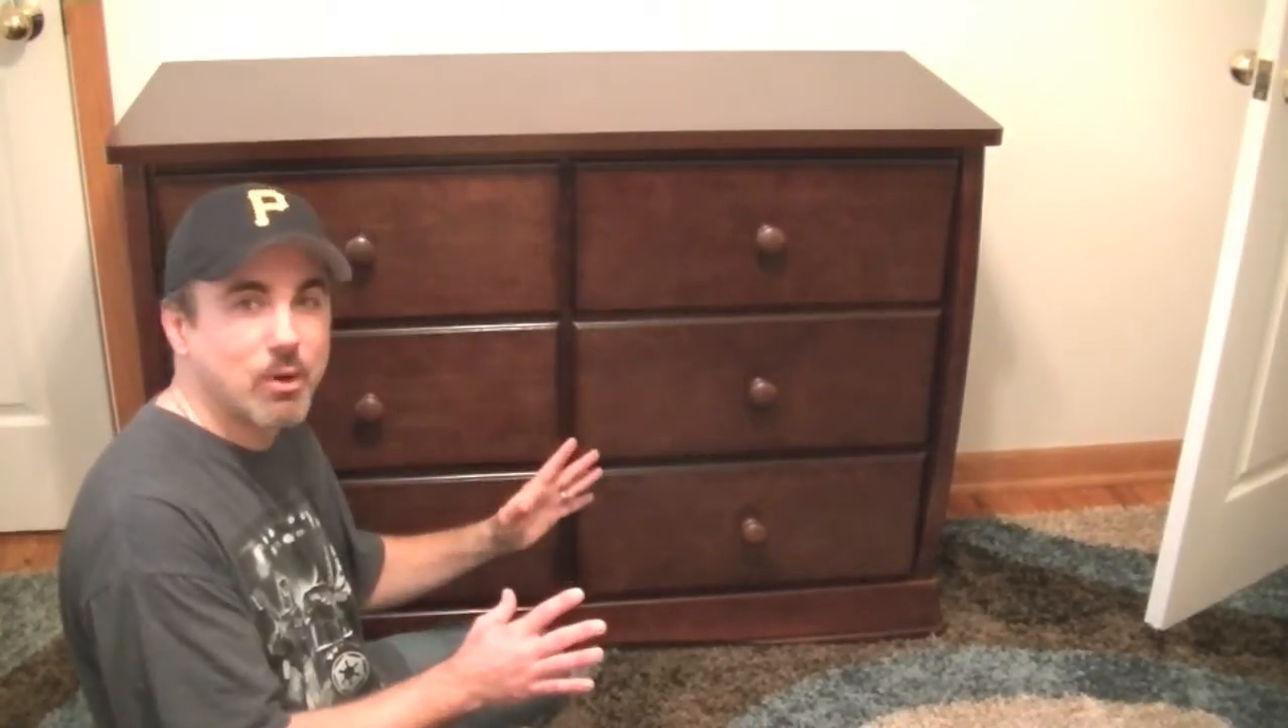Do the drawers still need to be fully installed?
No.